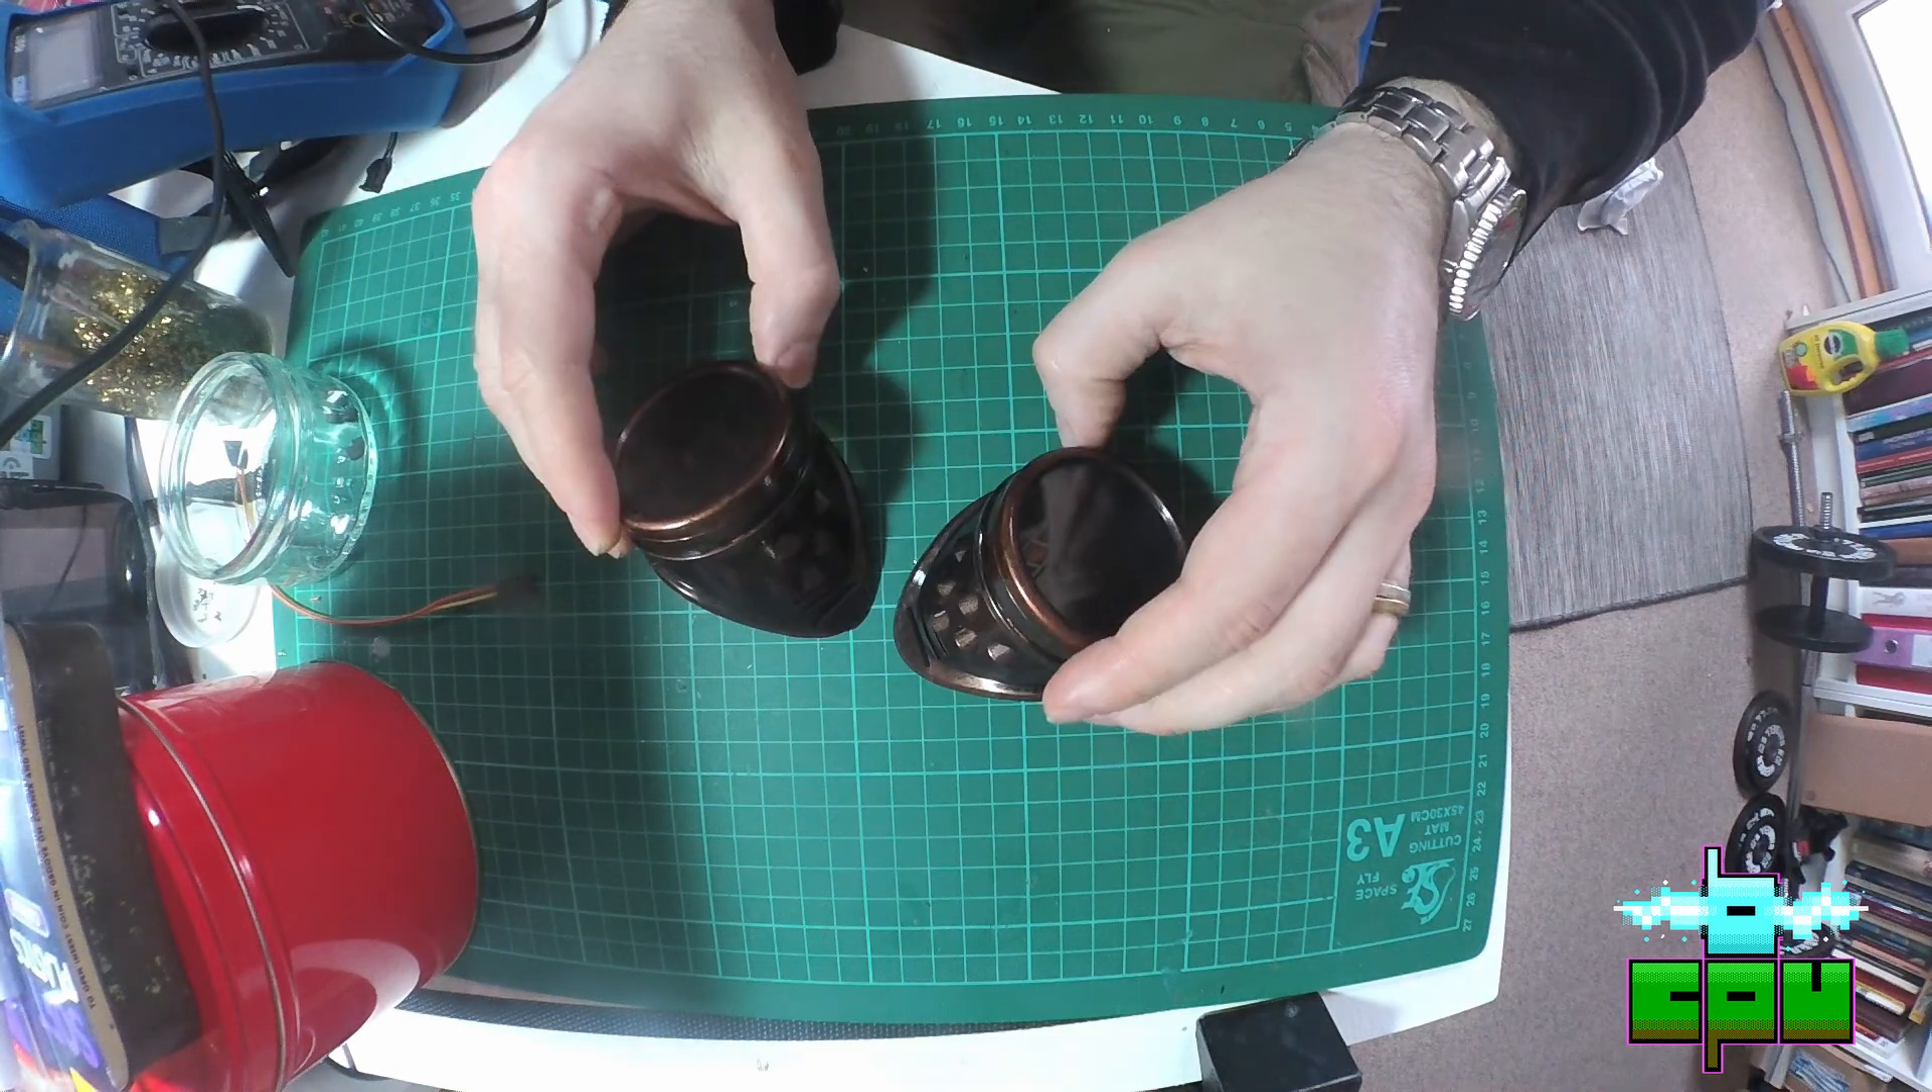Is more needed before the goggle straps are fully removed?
No.